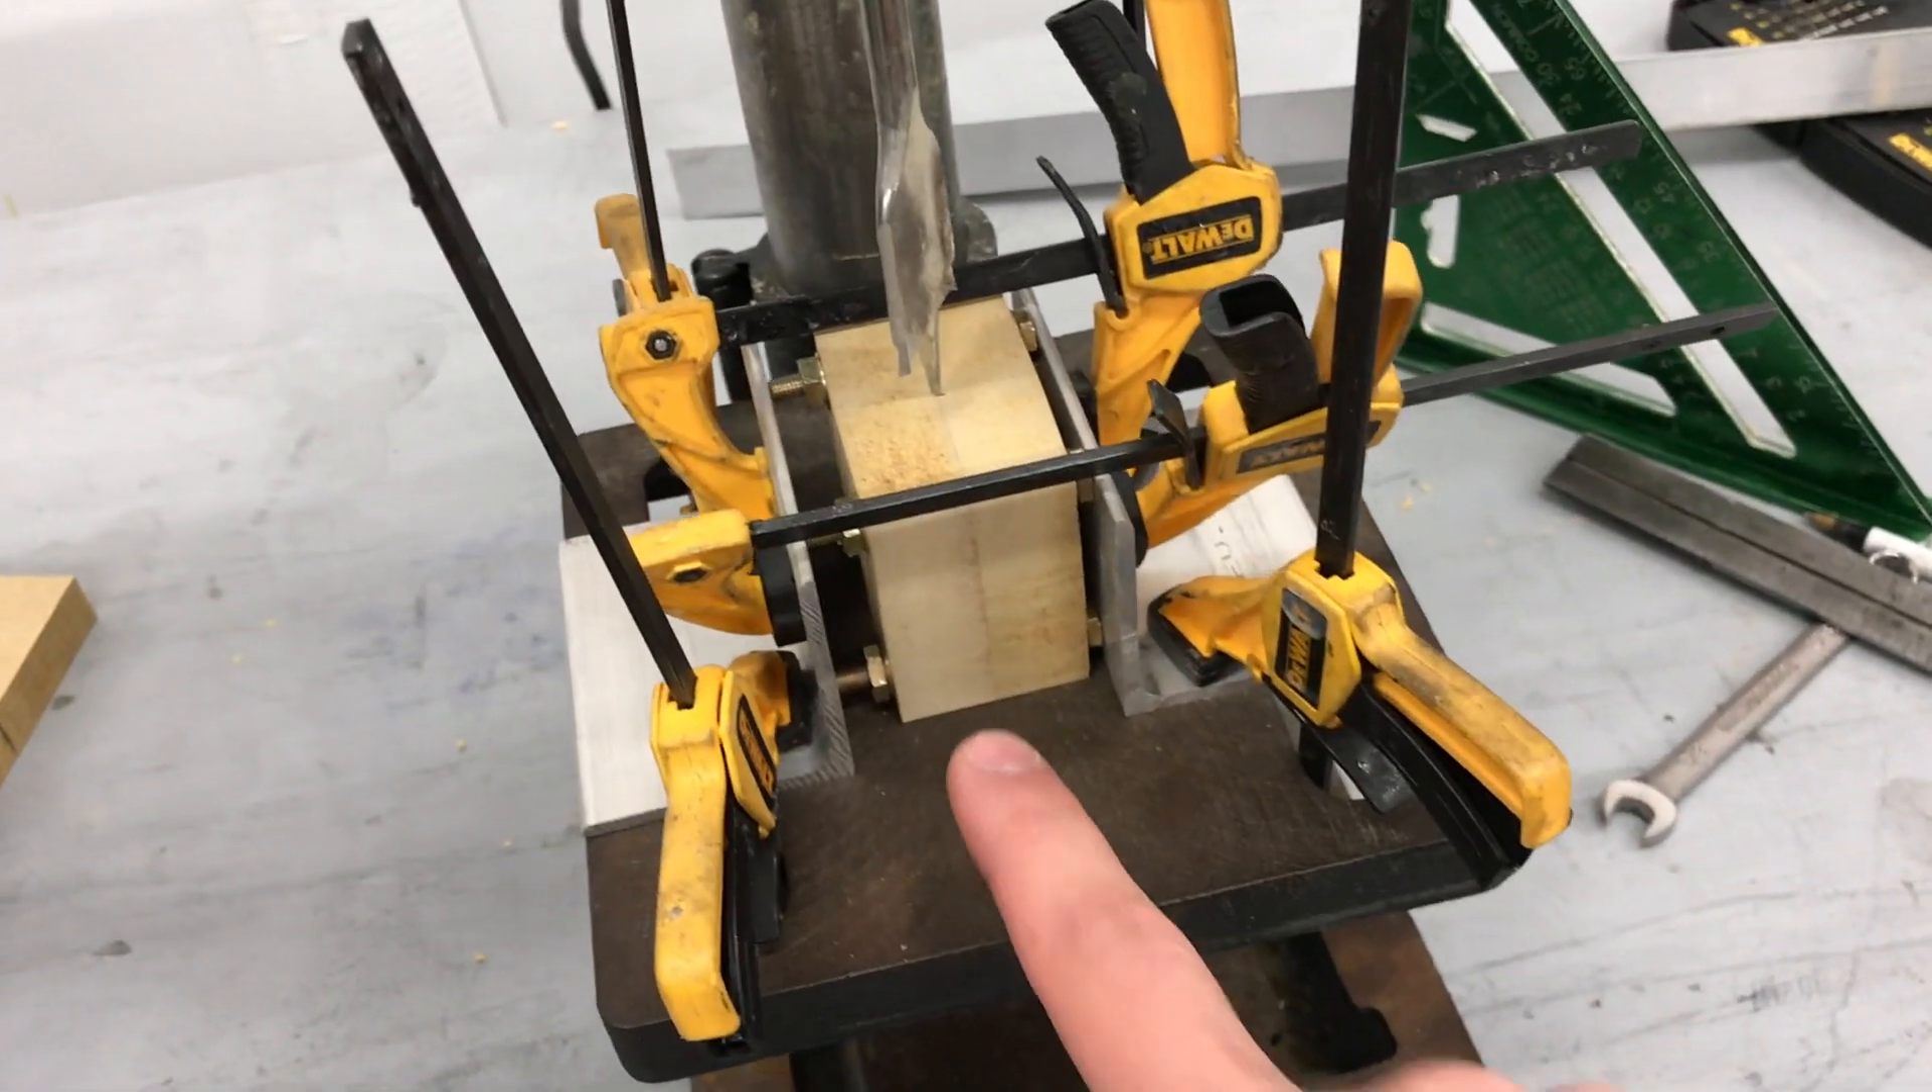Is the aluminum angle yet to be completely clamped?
No.